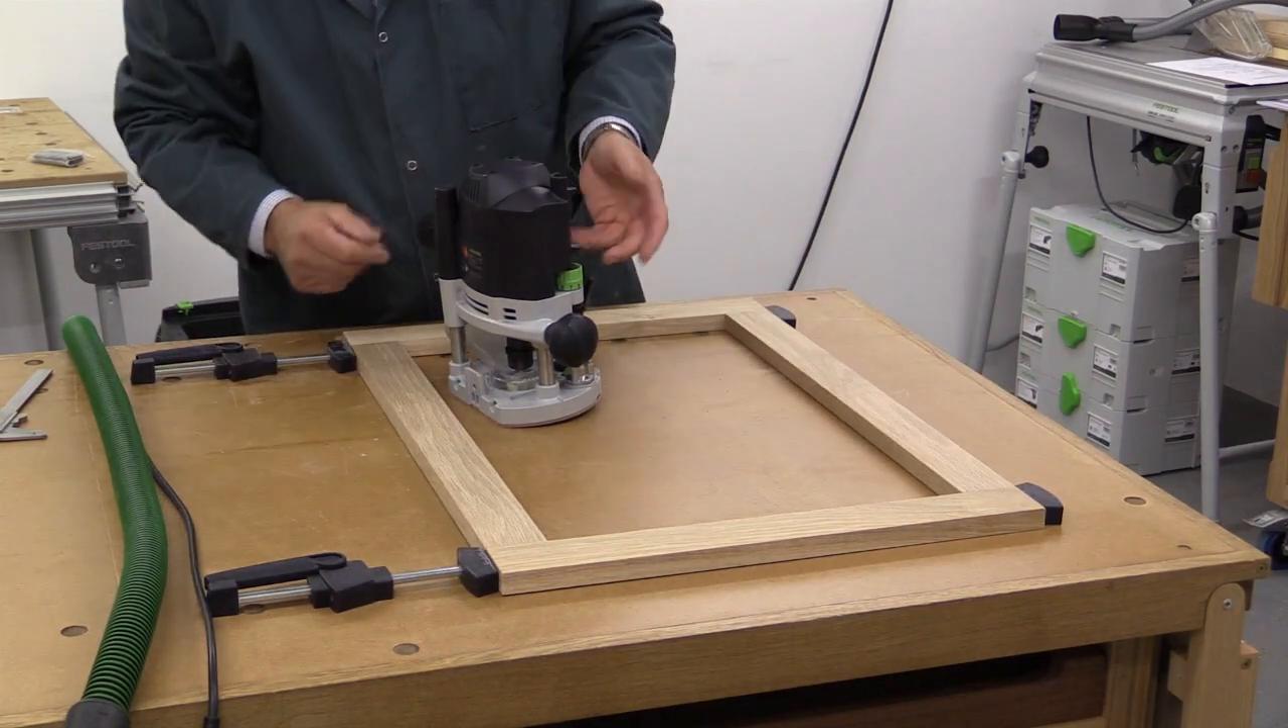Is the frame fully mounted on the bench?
Yes.